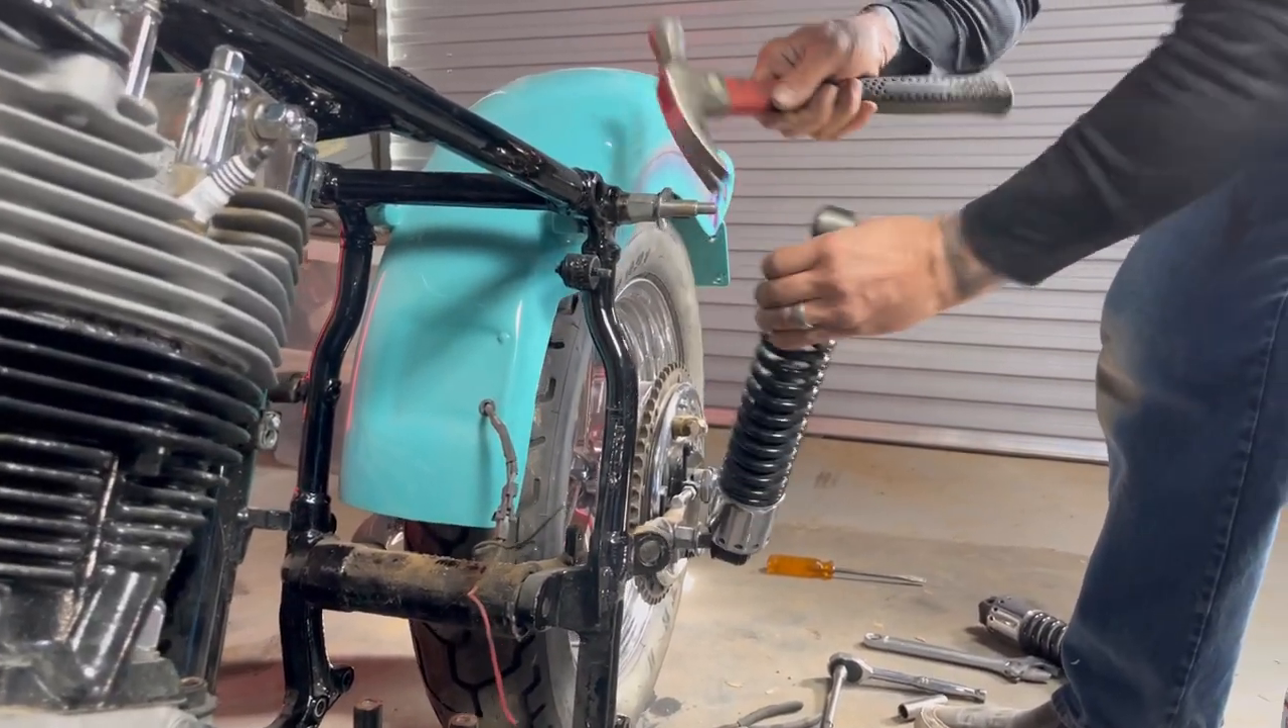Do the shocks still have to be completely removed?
Yes.